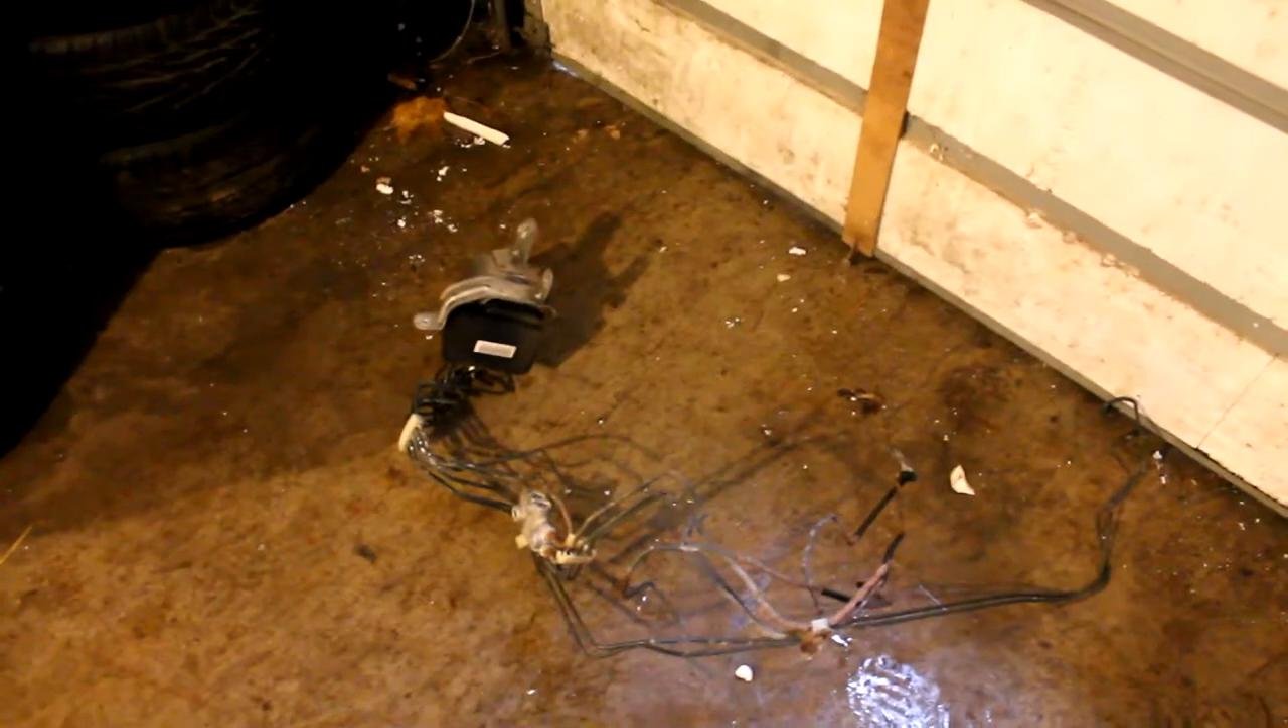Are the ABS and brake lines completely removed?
Yes.